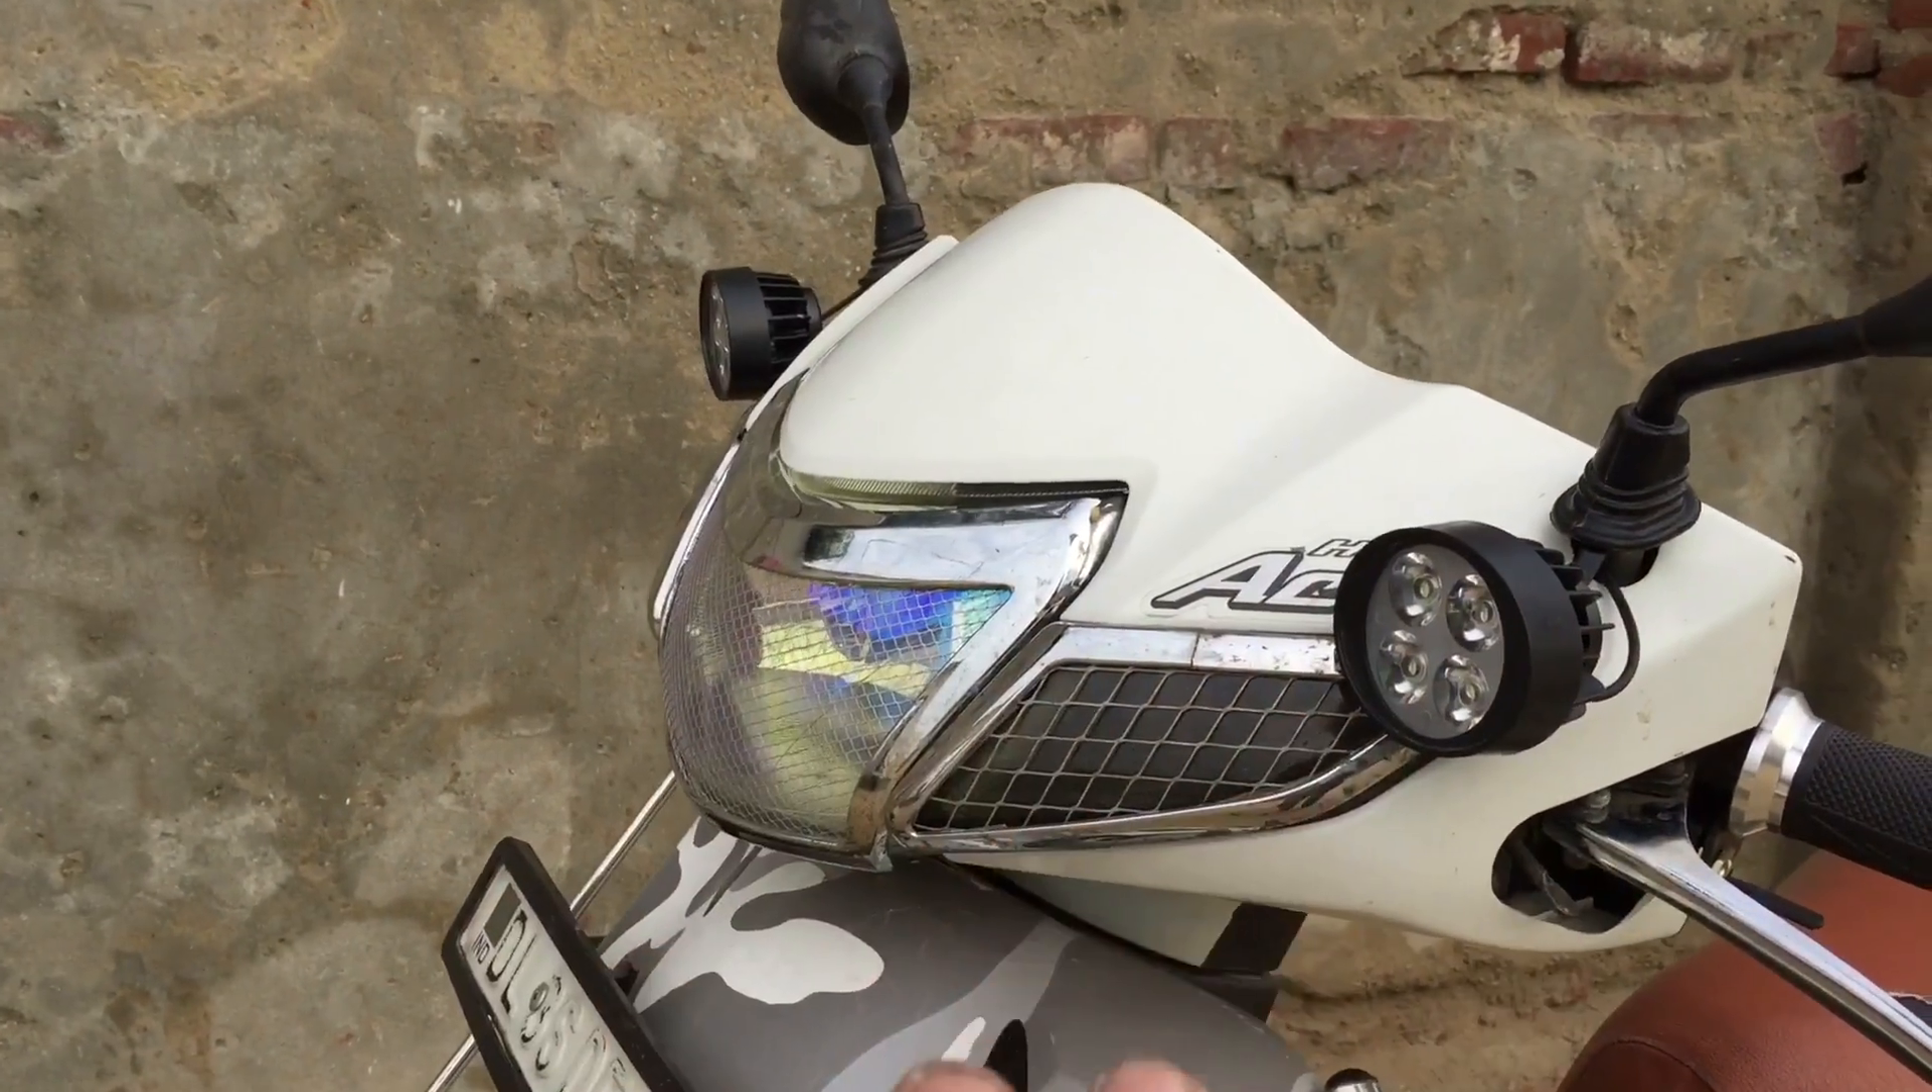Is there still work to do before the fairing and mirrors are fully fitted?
No.